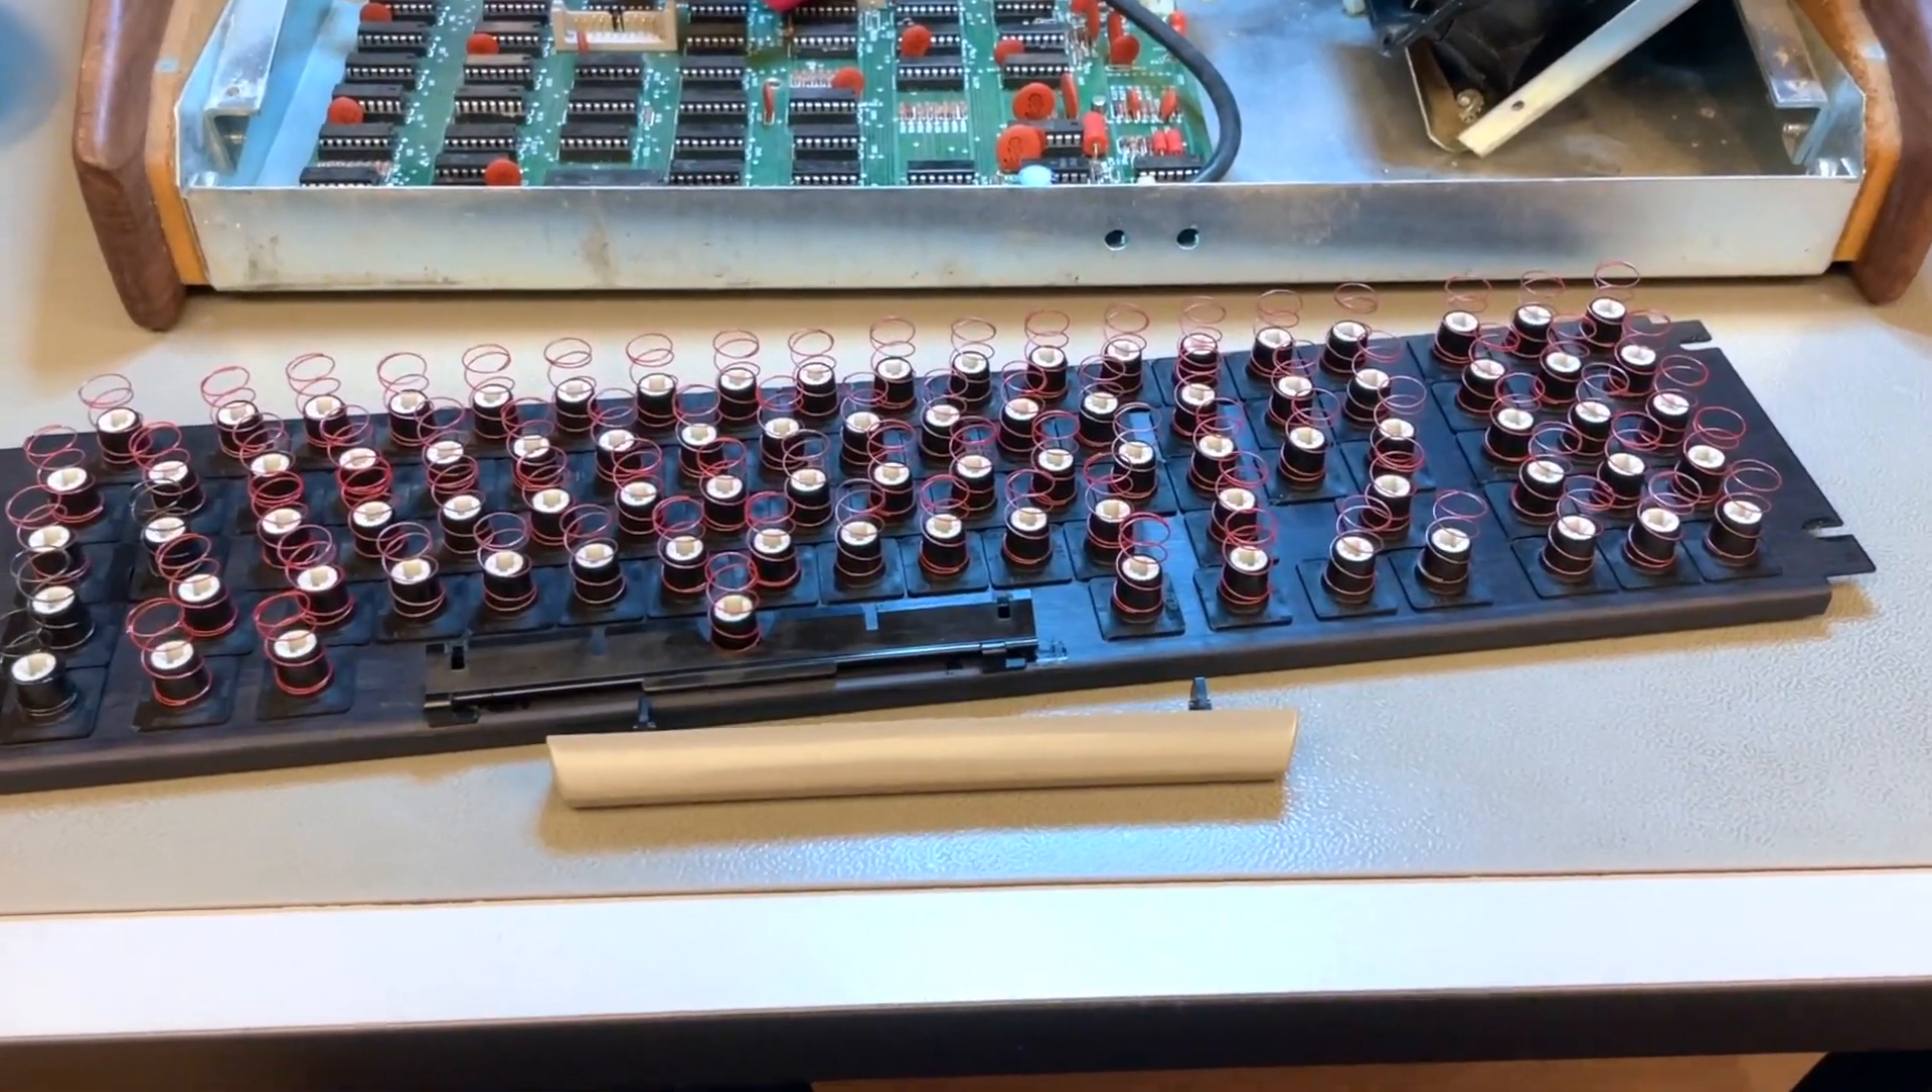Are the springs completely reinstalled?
Yes.